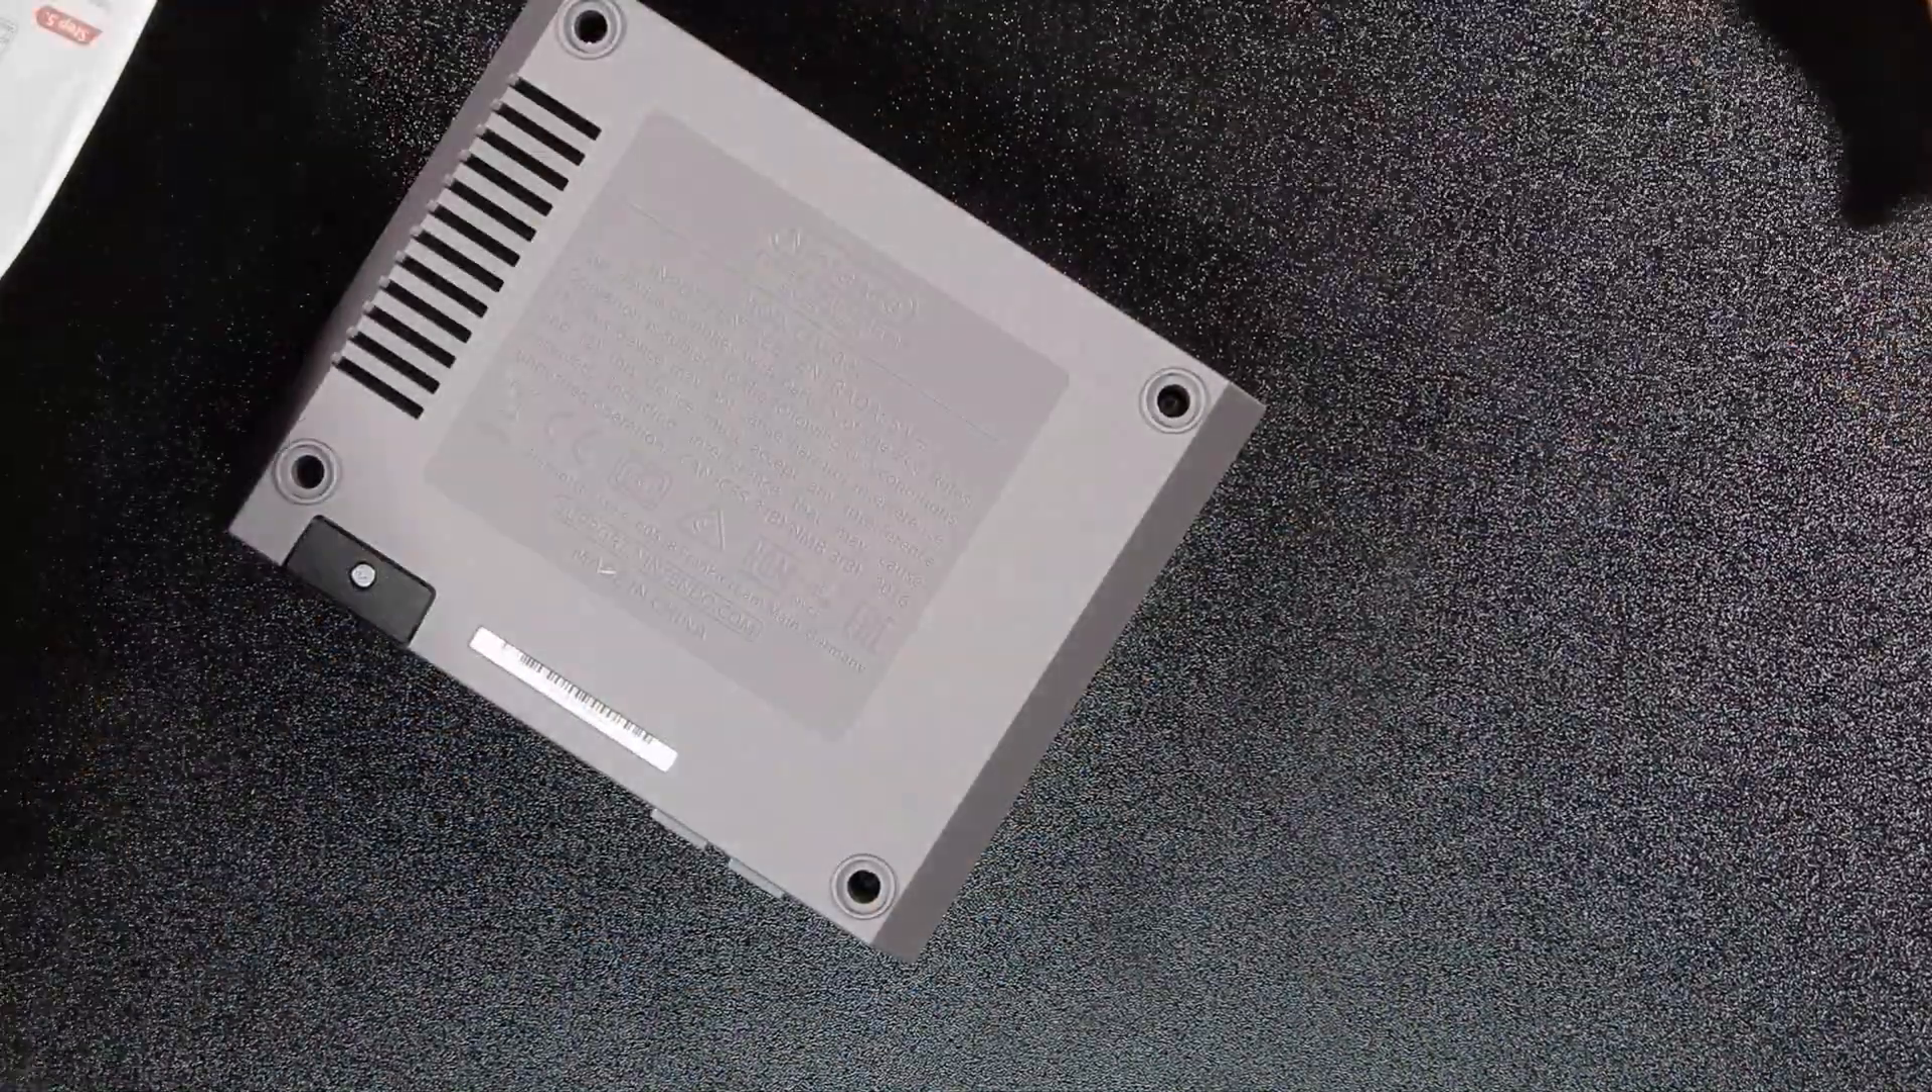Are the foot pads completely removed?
Yes.